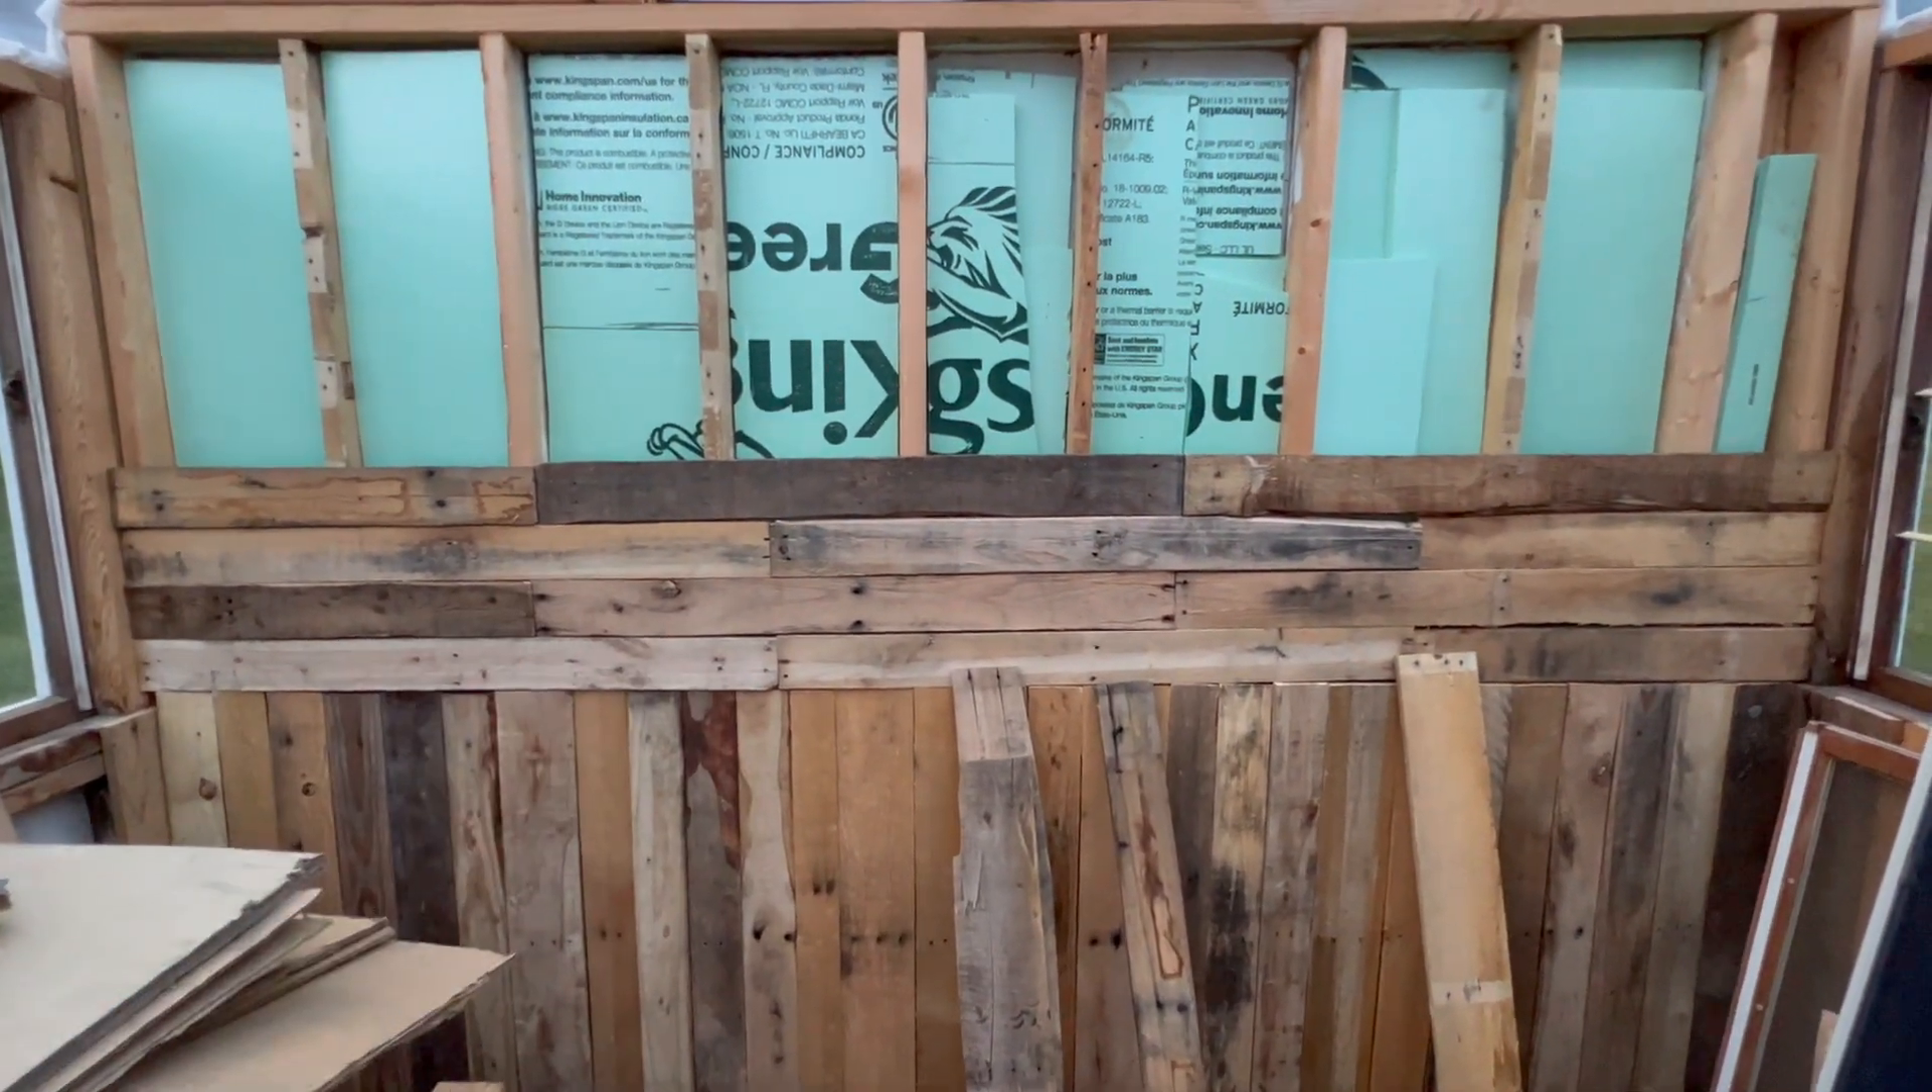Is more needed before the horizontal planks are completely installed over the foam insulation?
Yes.